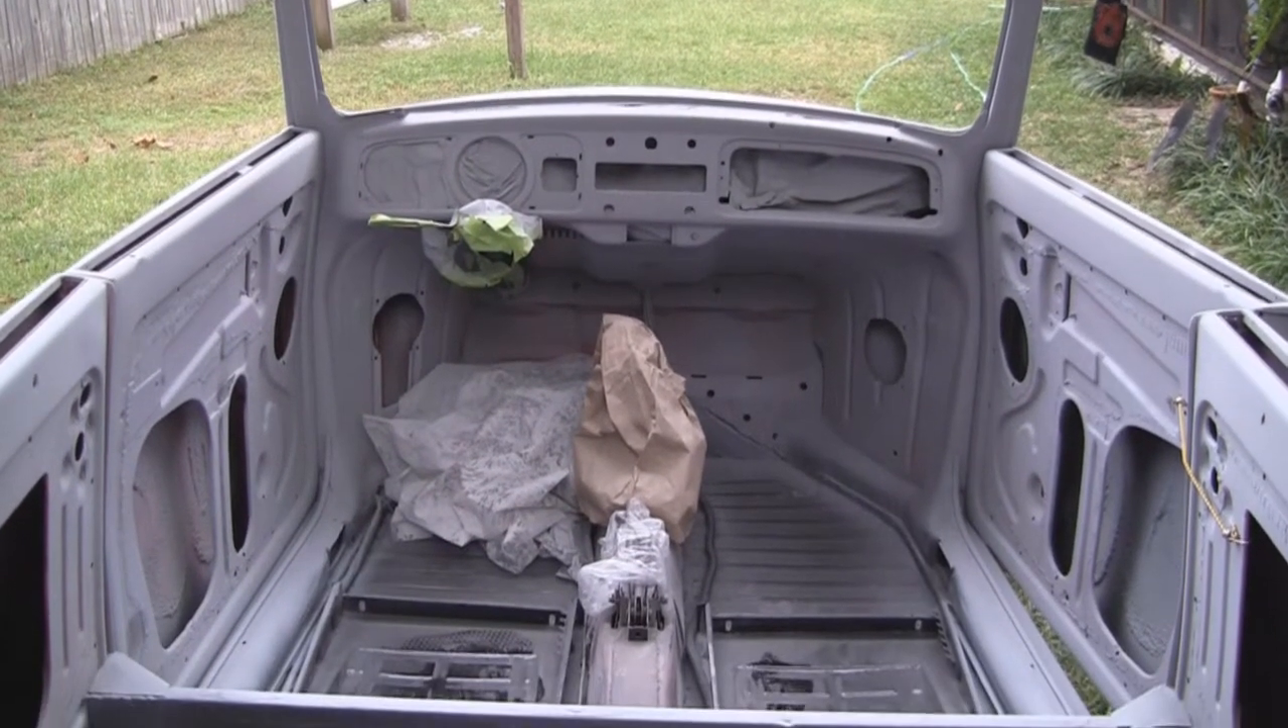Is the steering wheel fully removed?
Yes.